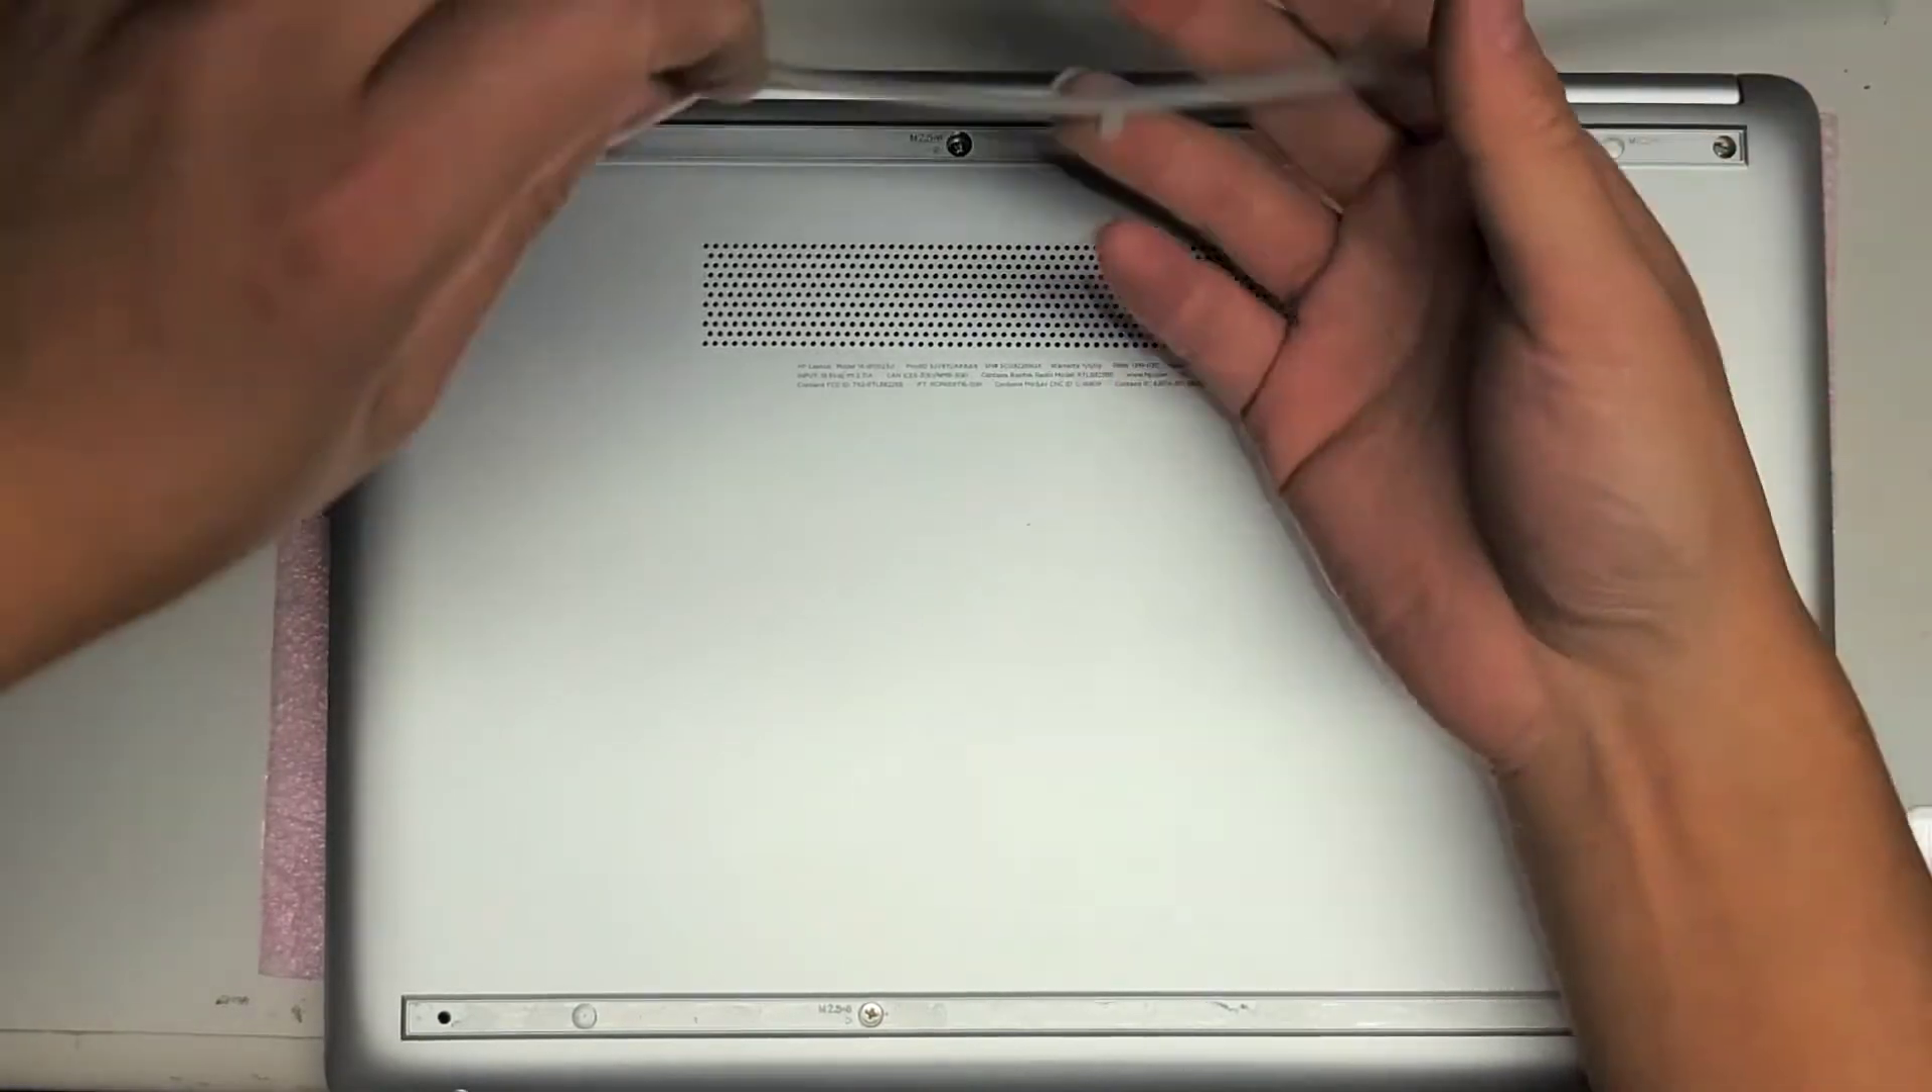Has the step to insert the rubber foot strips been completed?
No.